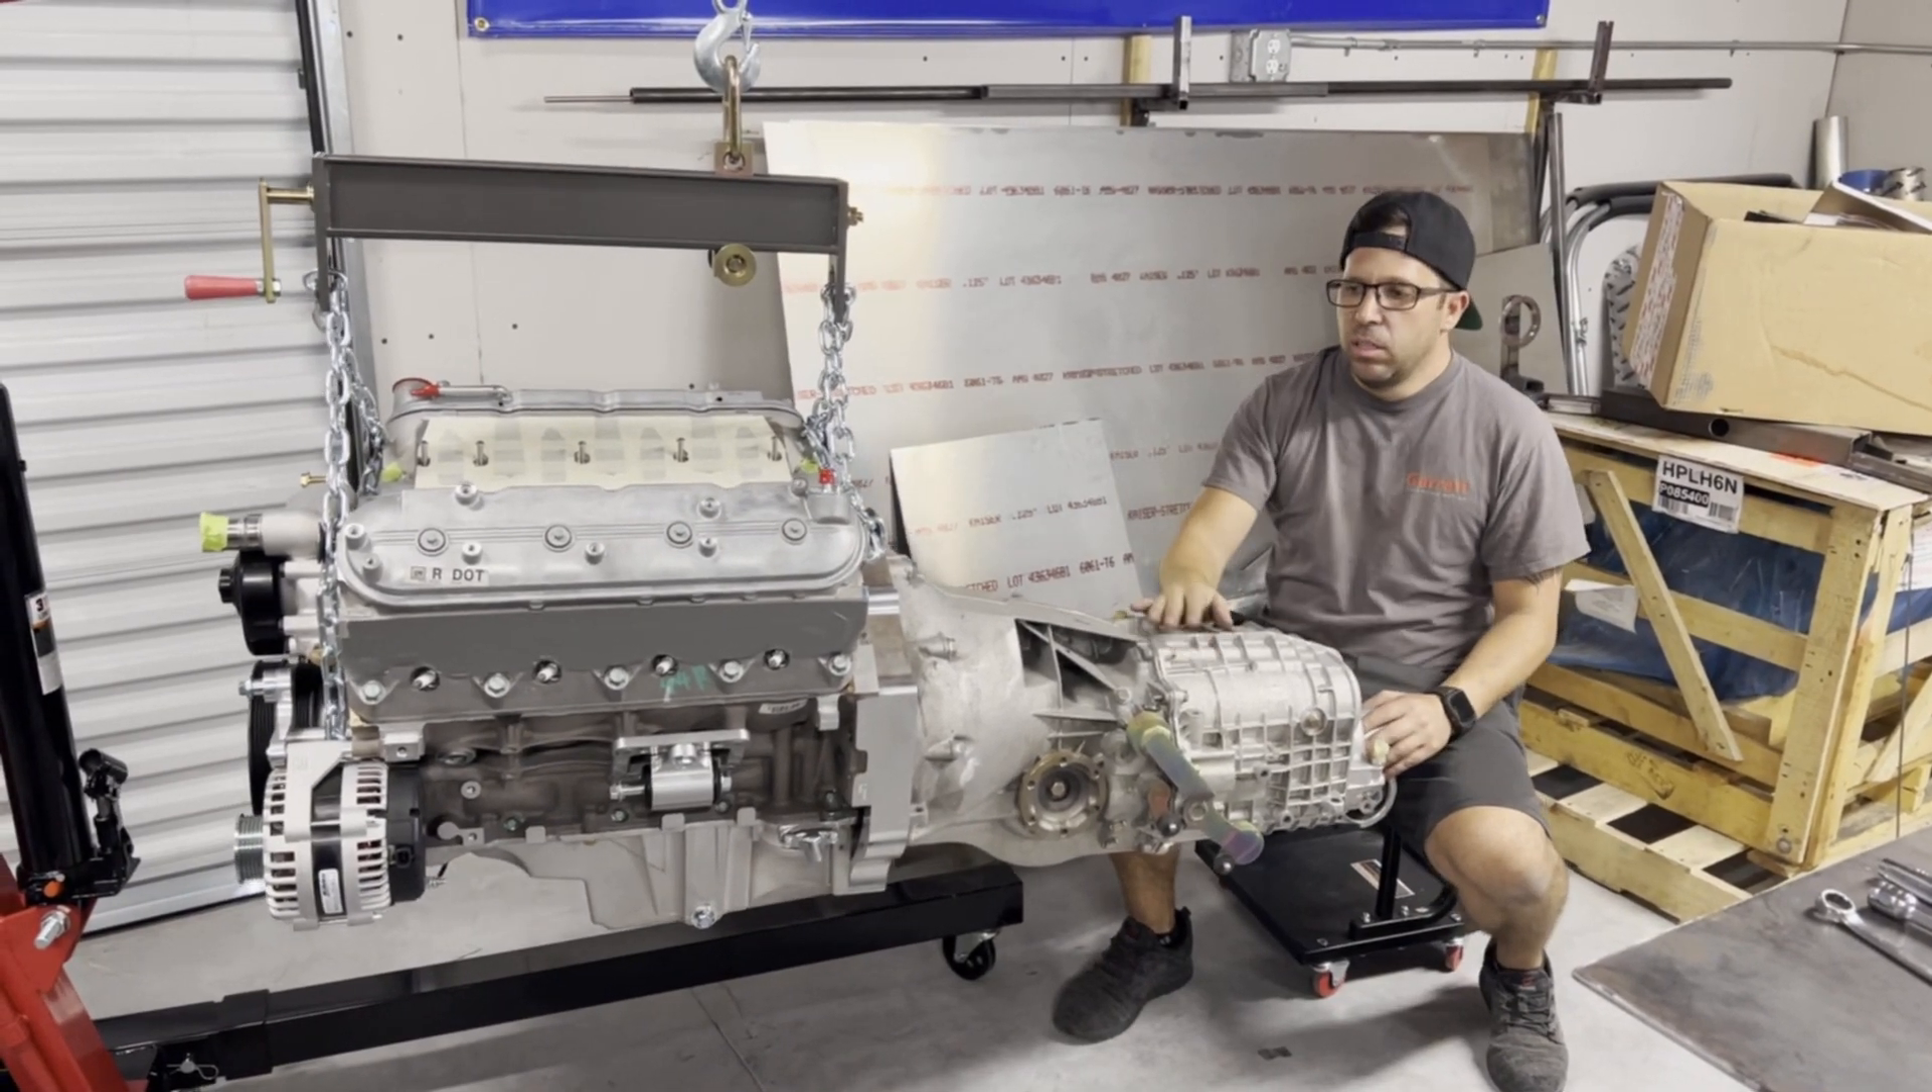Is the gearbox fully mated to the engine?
Yes.